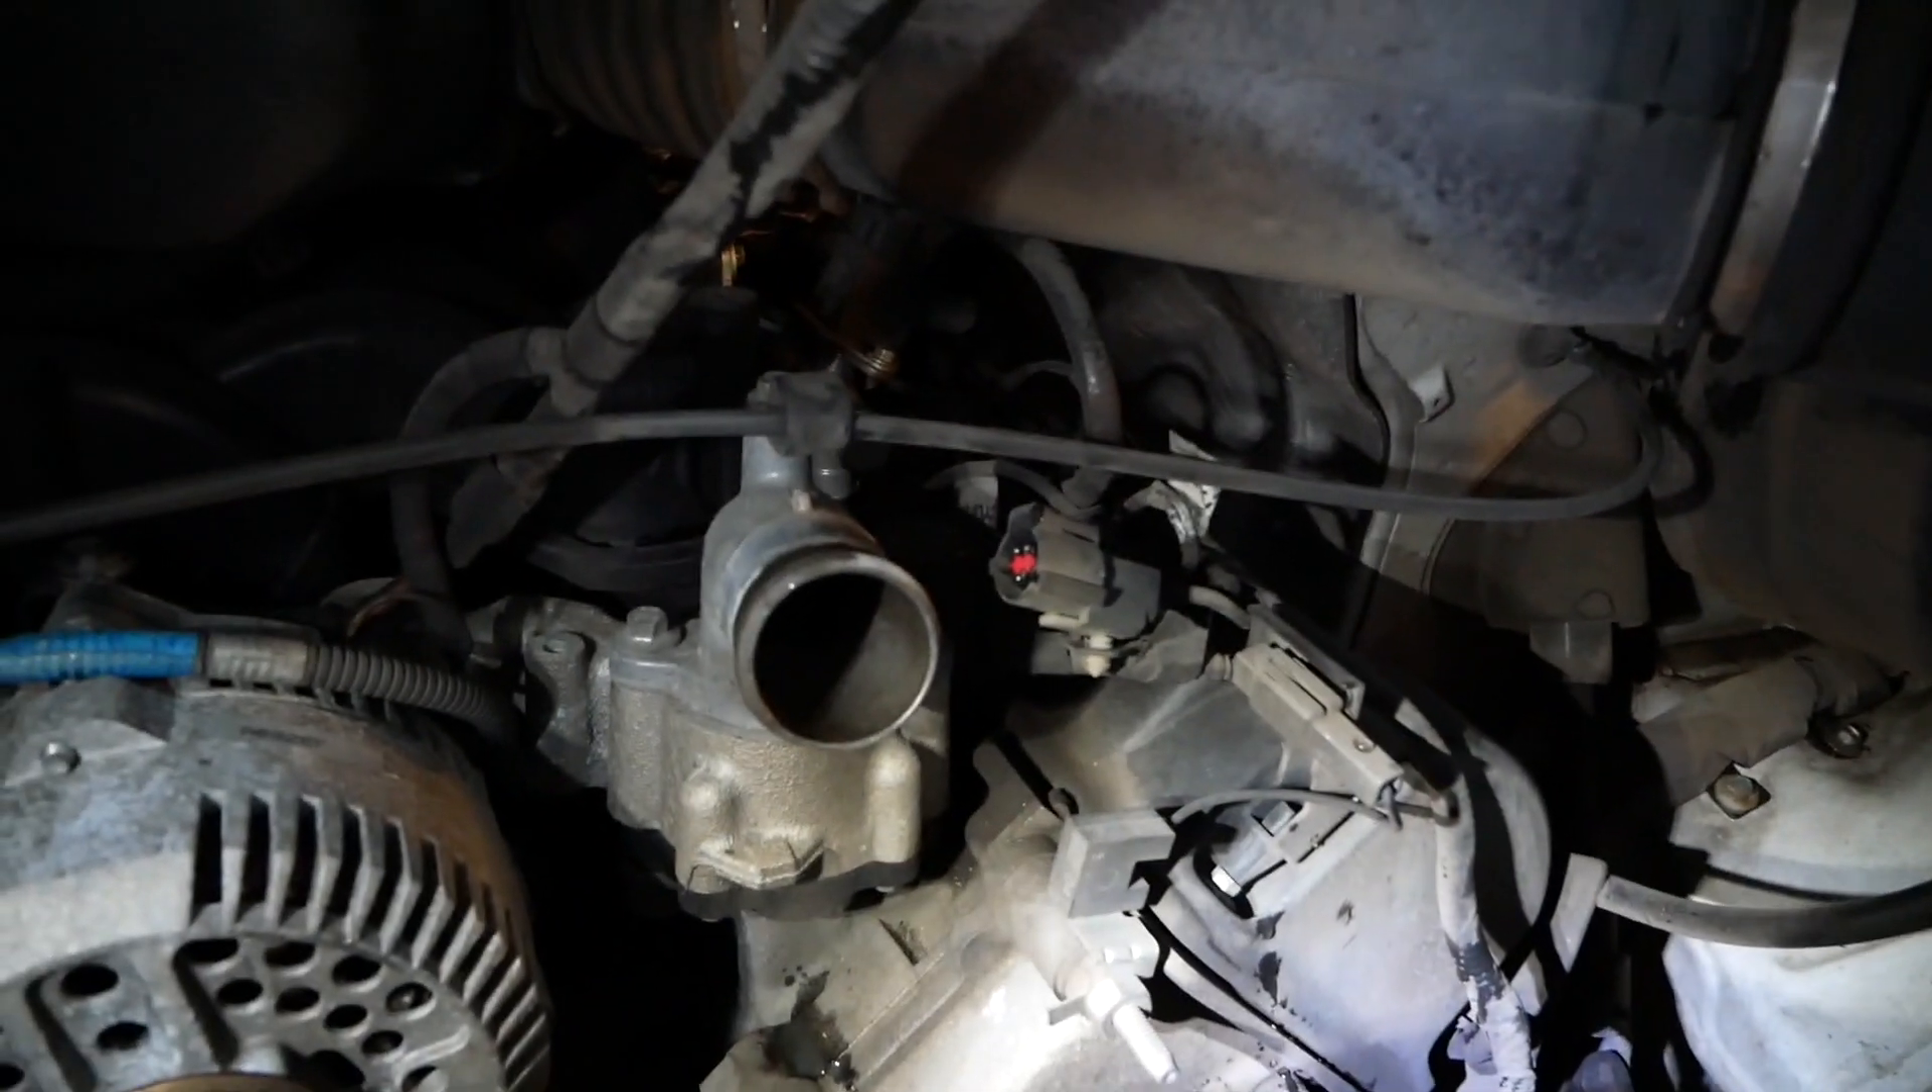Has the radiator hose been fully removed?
Yes.